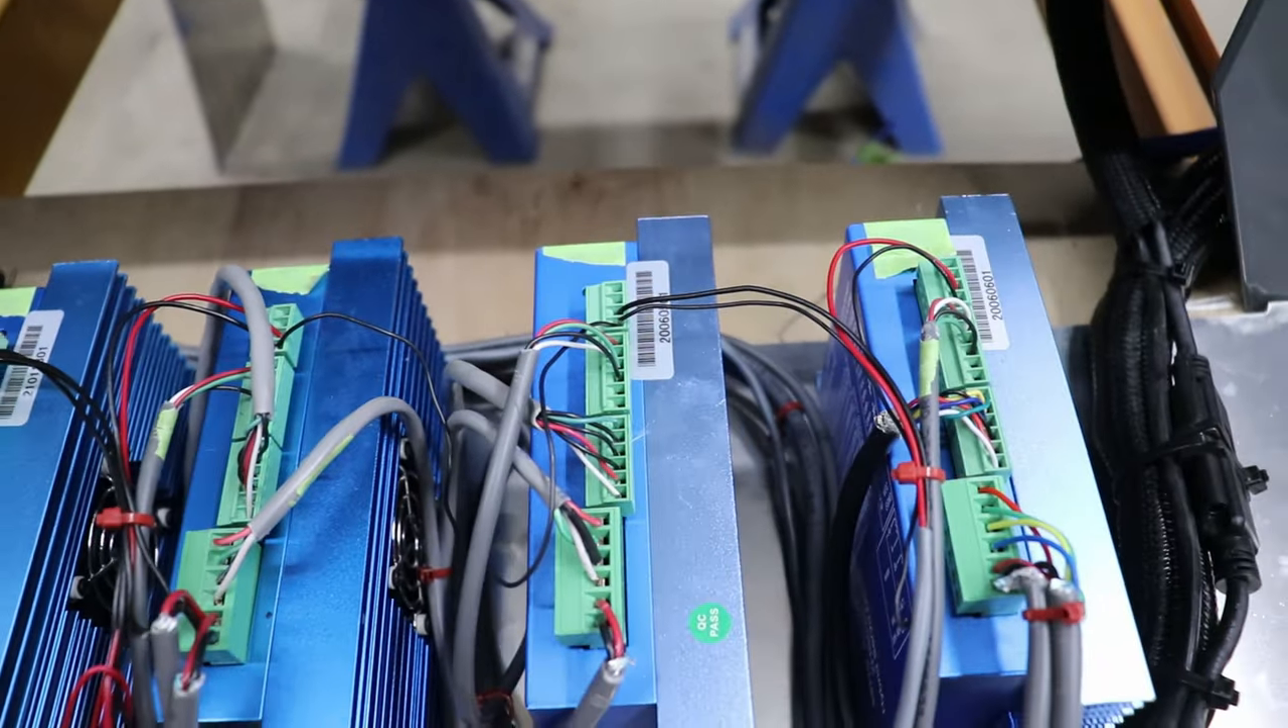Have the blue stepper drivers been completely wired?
Yes.